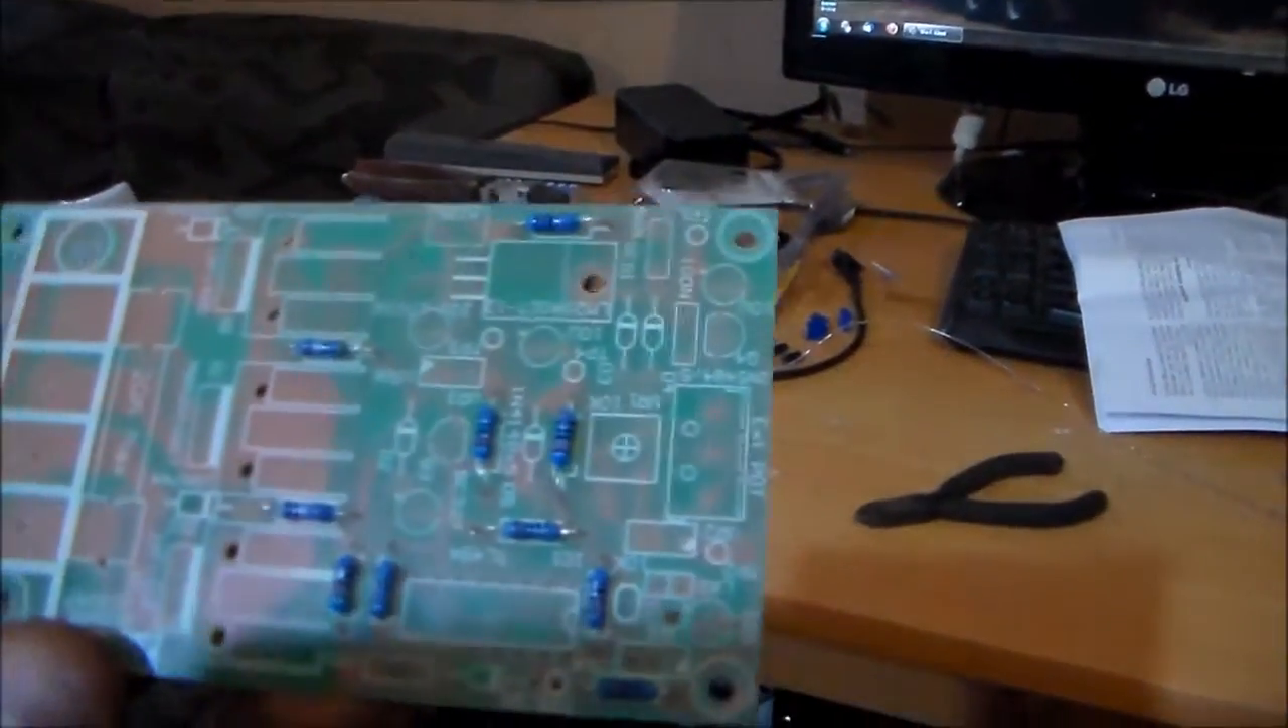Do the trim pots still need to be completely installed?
Yes.